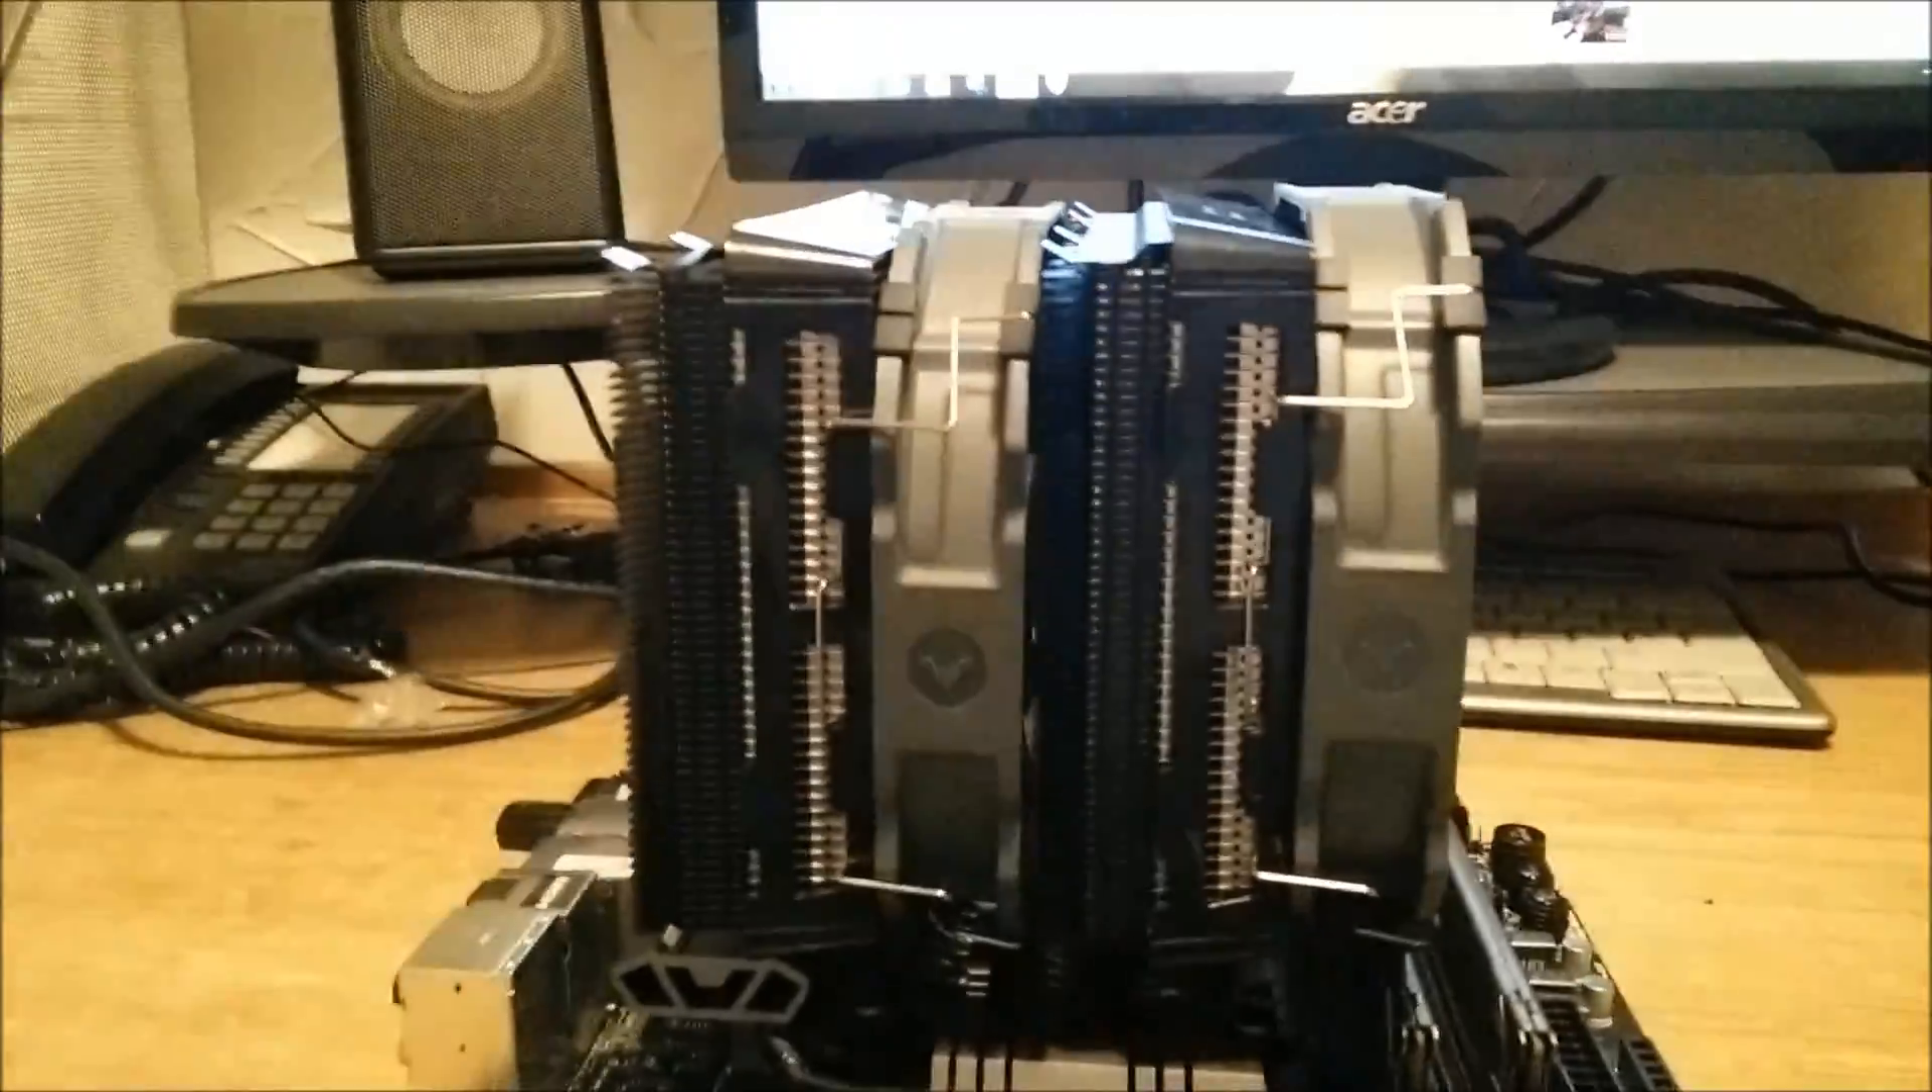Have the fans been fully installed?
Yes.